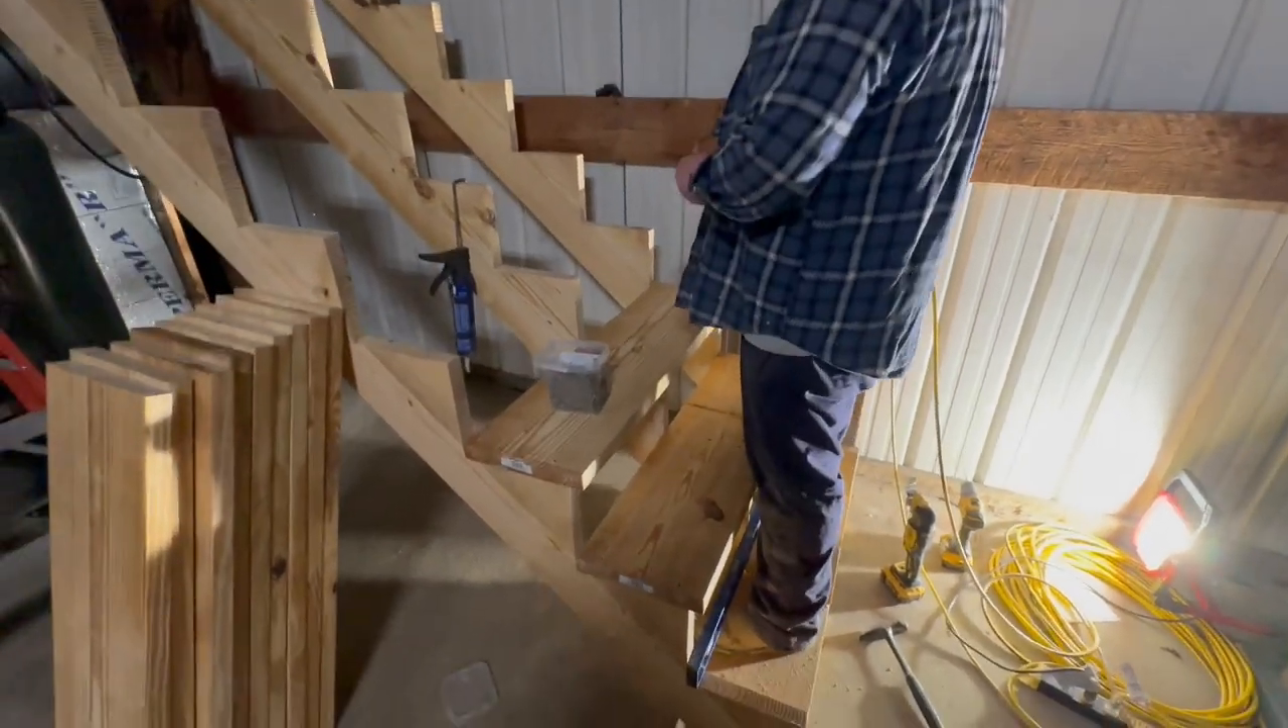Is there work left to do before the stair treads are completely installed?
Yes.